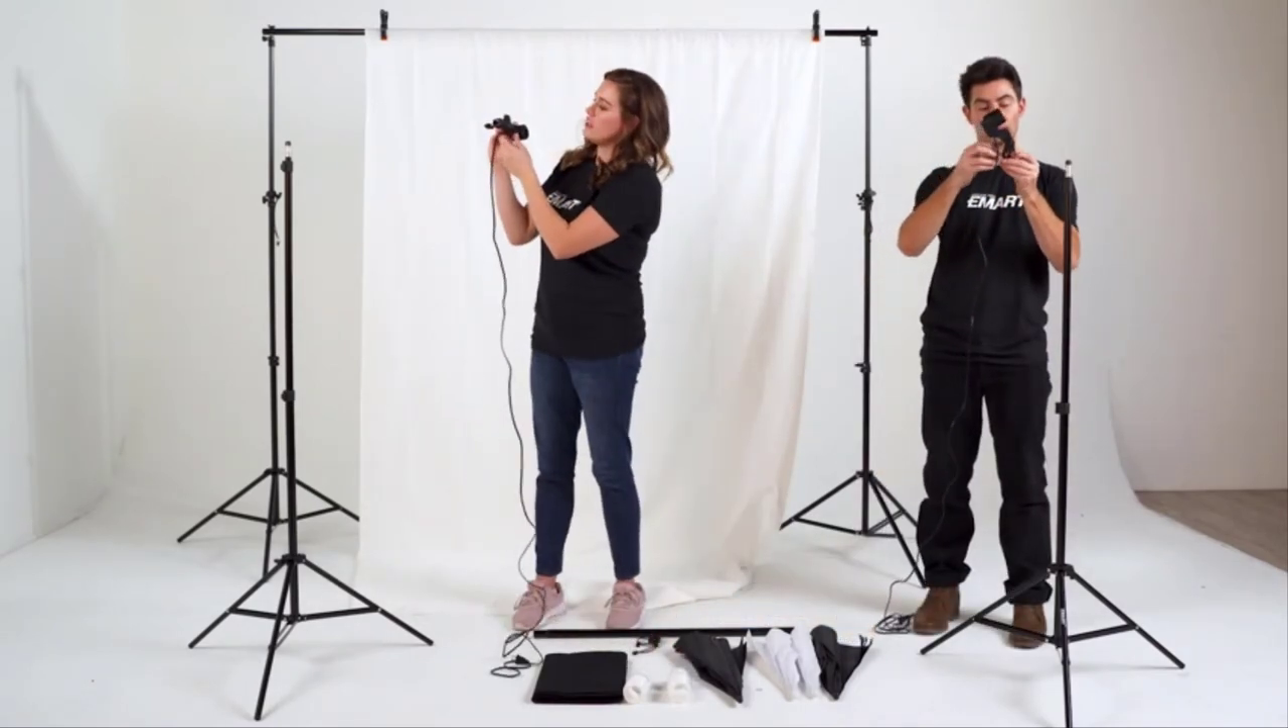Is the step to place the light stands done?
Yes.